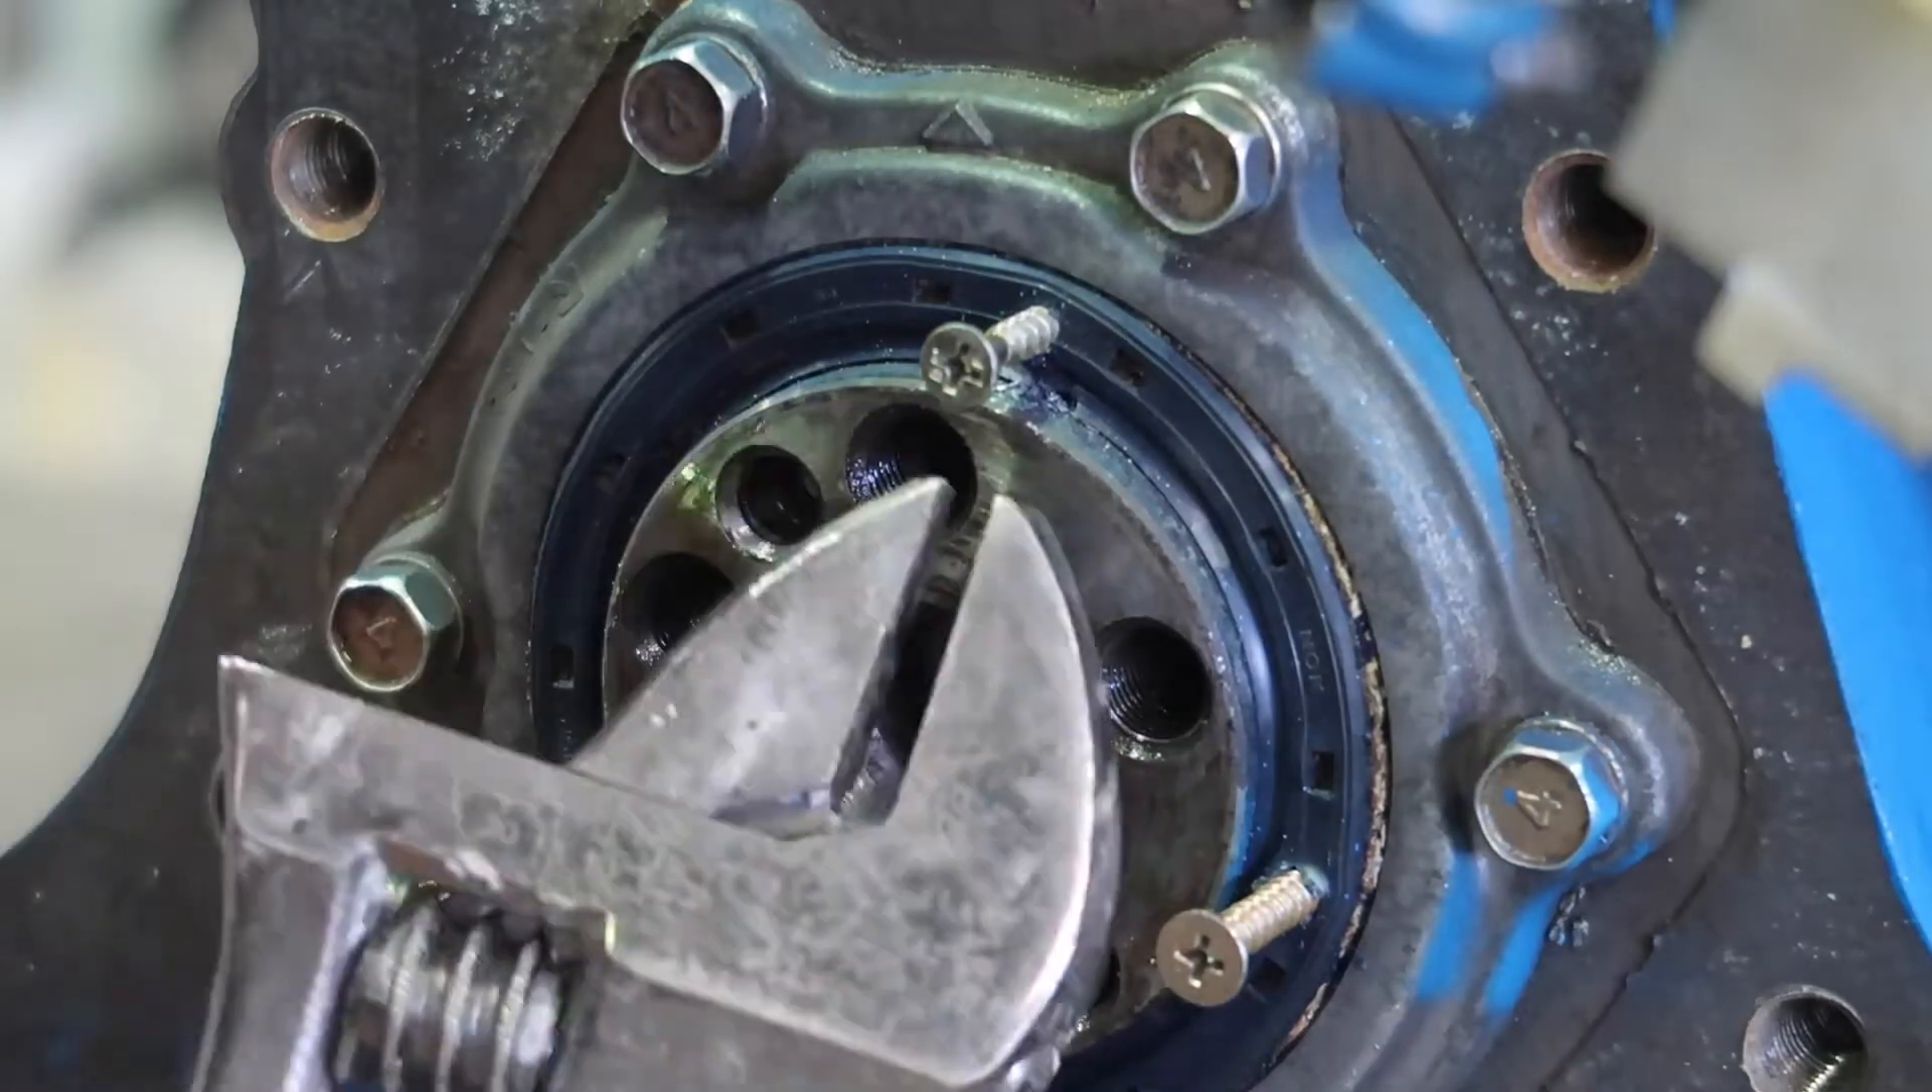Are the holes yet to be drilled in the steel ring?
No.